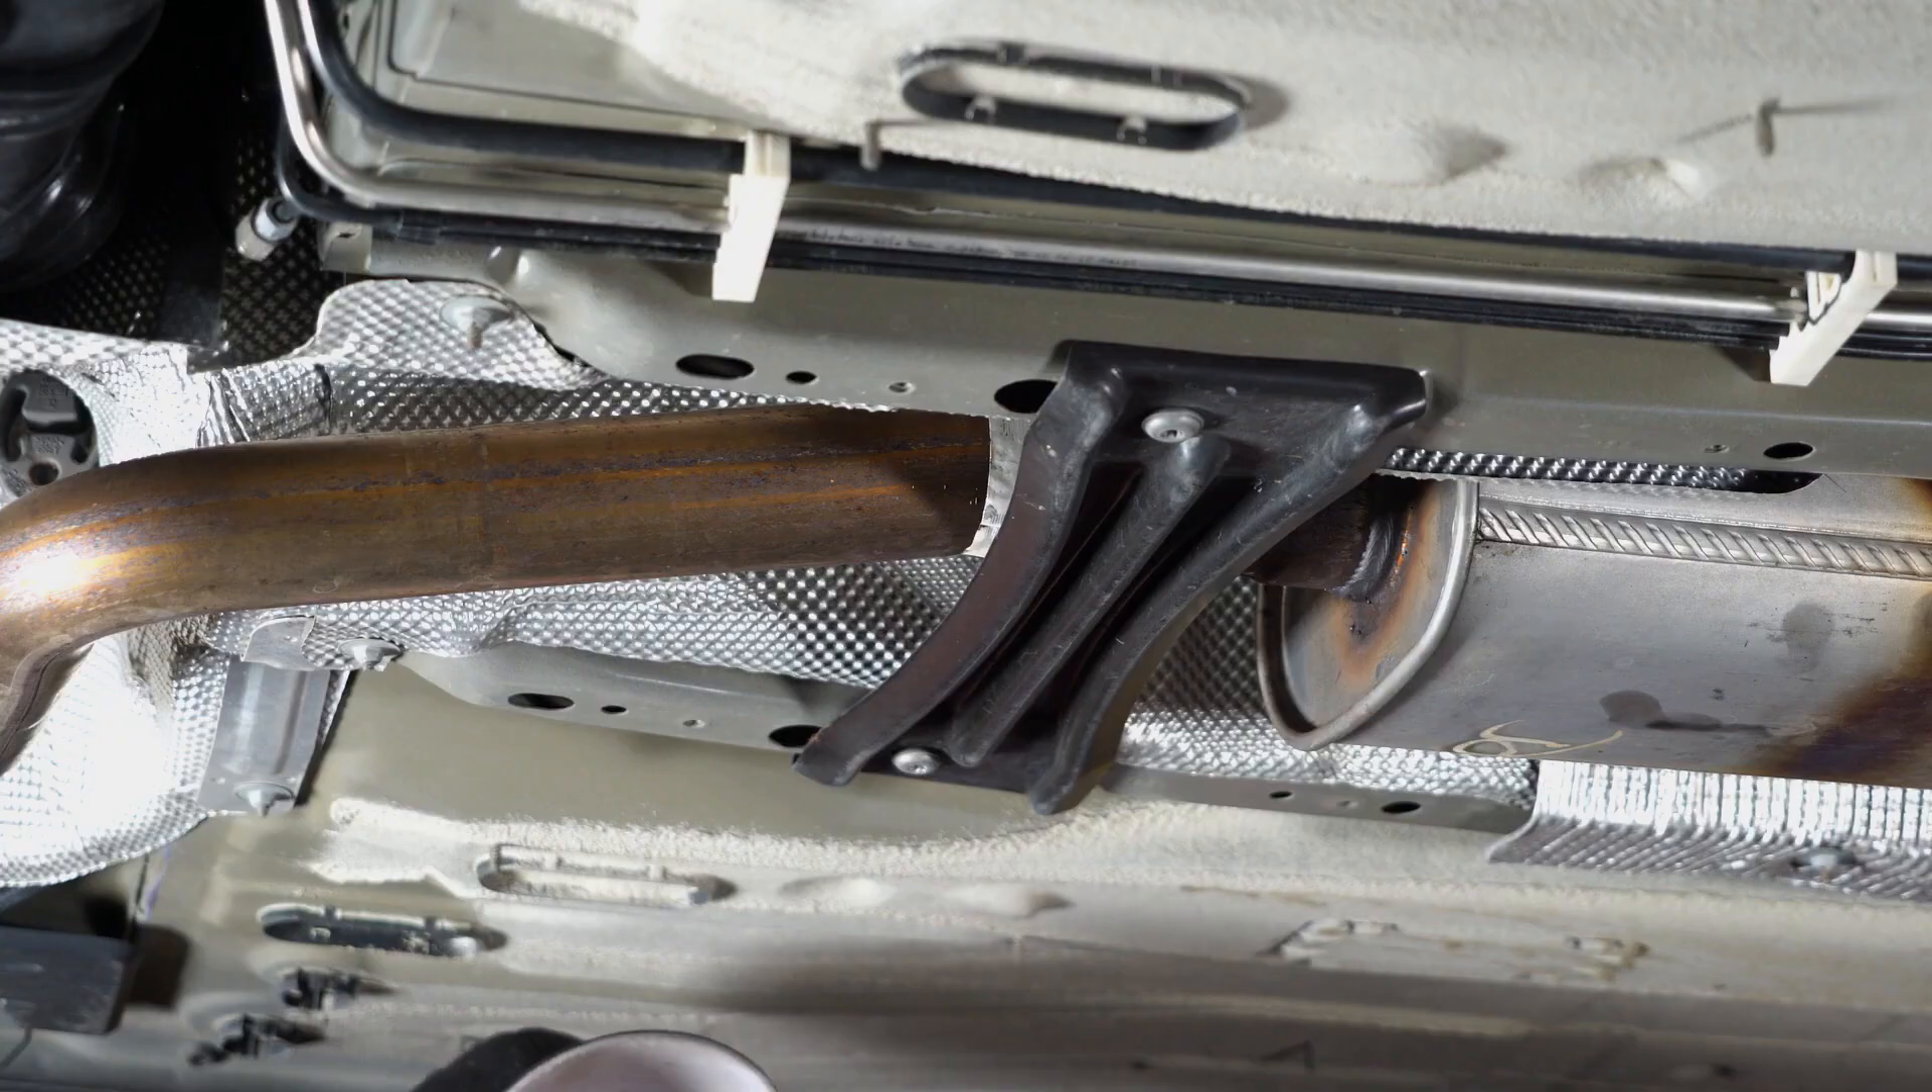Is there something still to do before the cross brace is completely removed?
Yes.